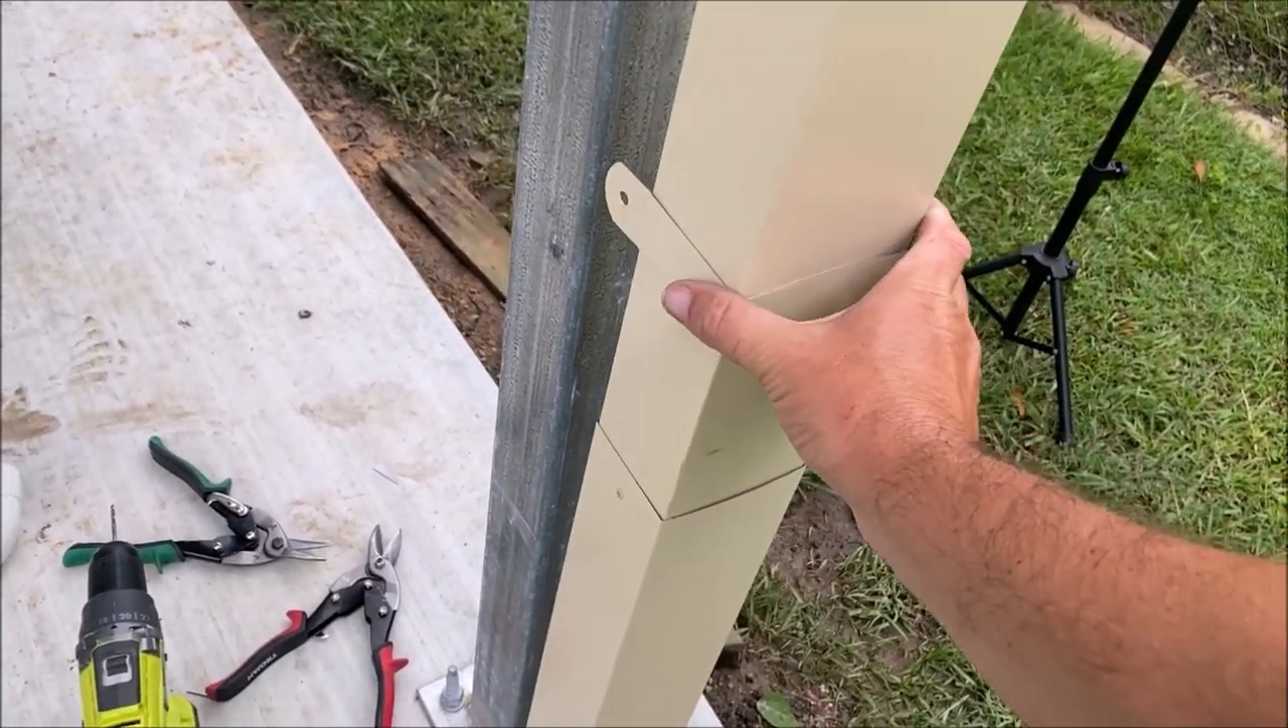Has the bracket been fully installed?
No.